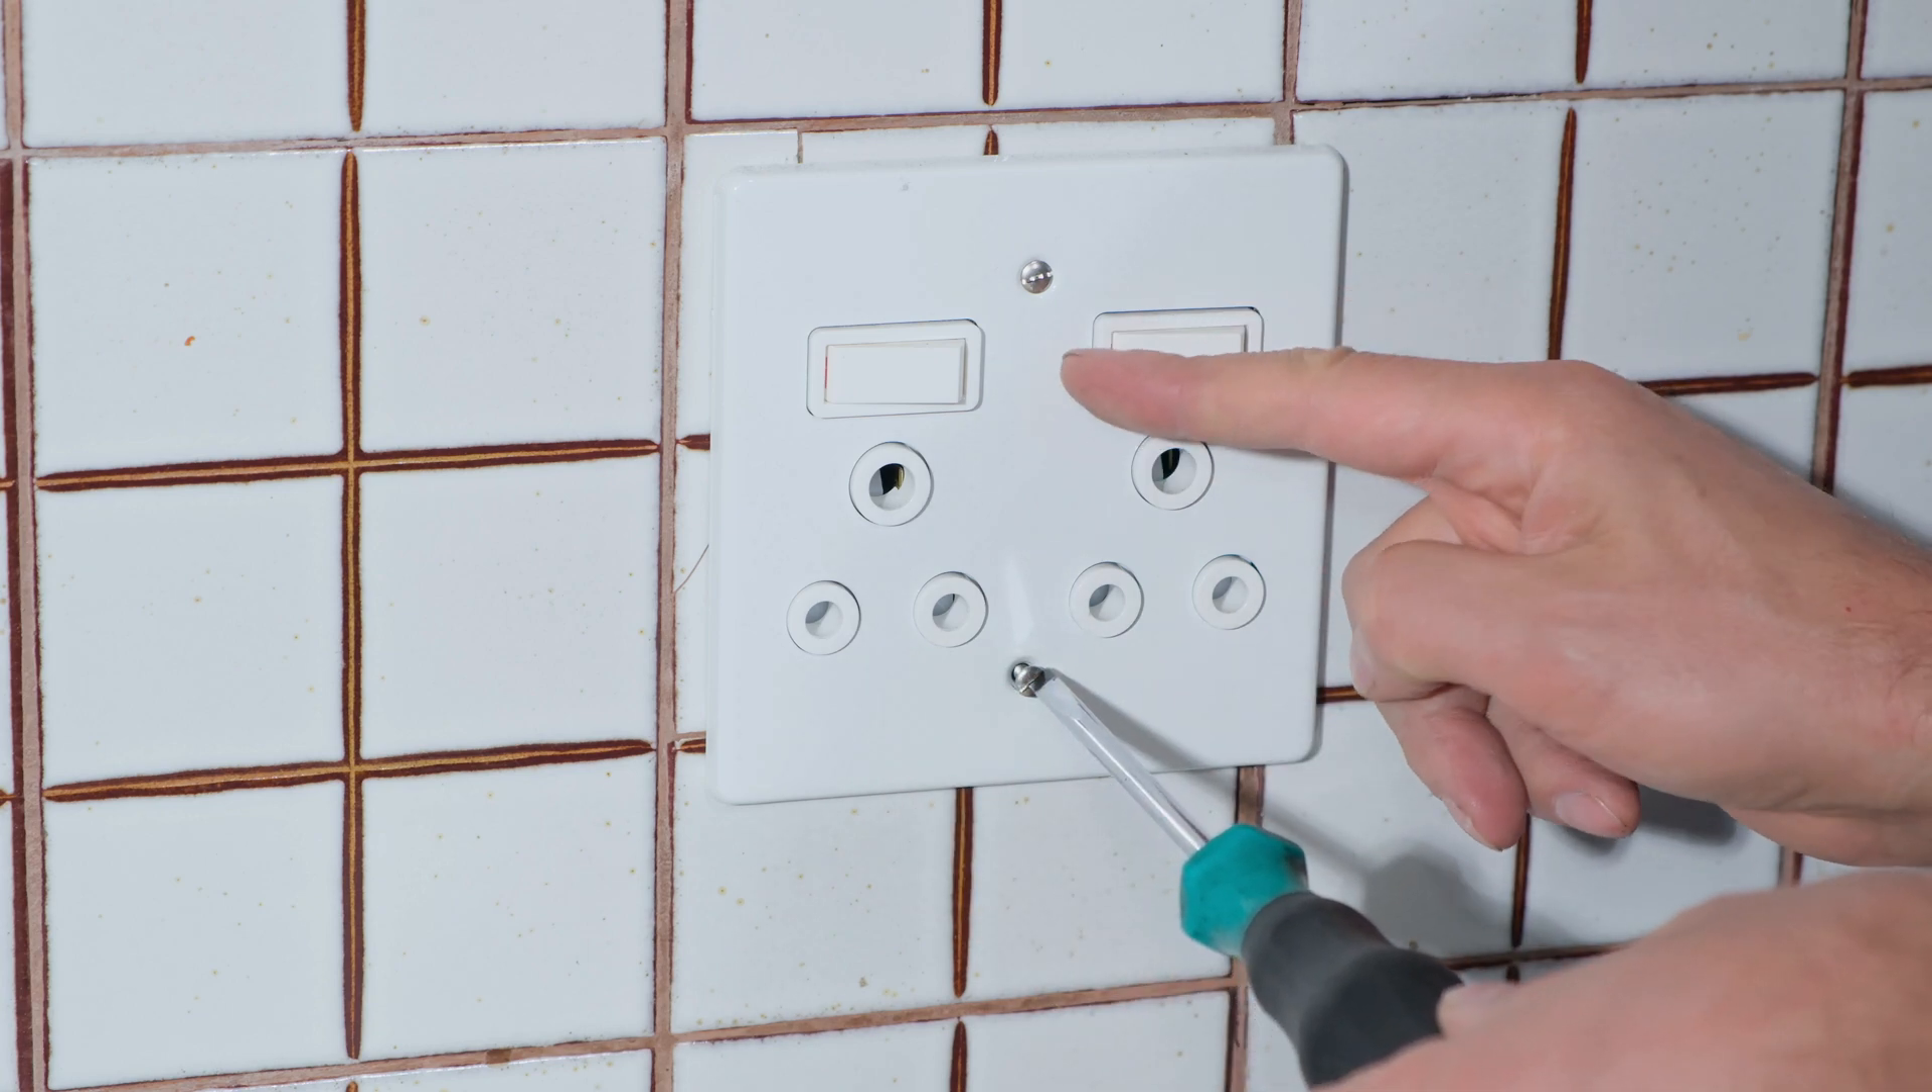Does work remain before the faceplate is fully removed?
Yes.